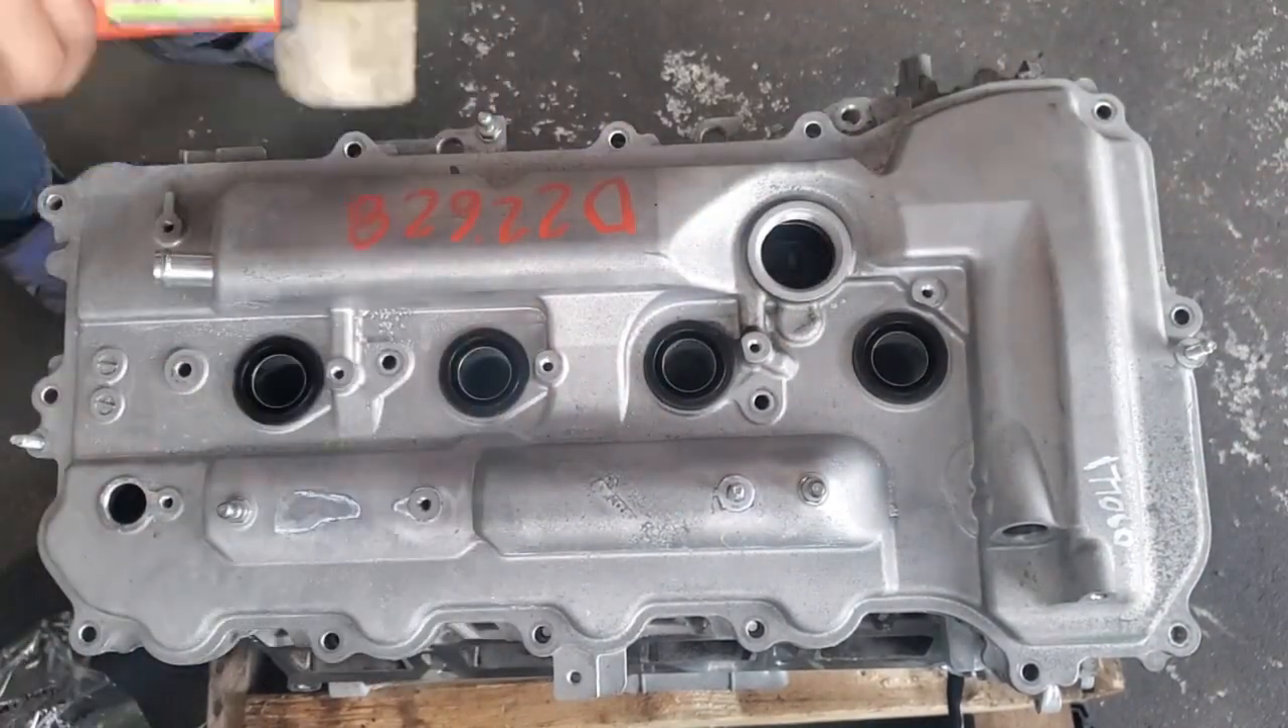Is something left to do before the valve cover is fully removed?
Yes.